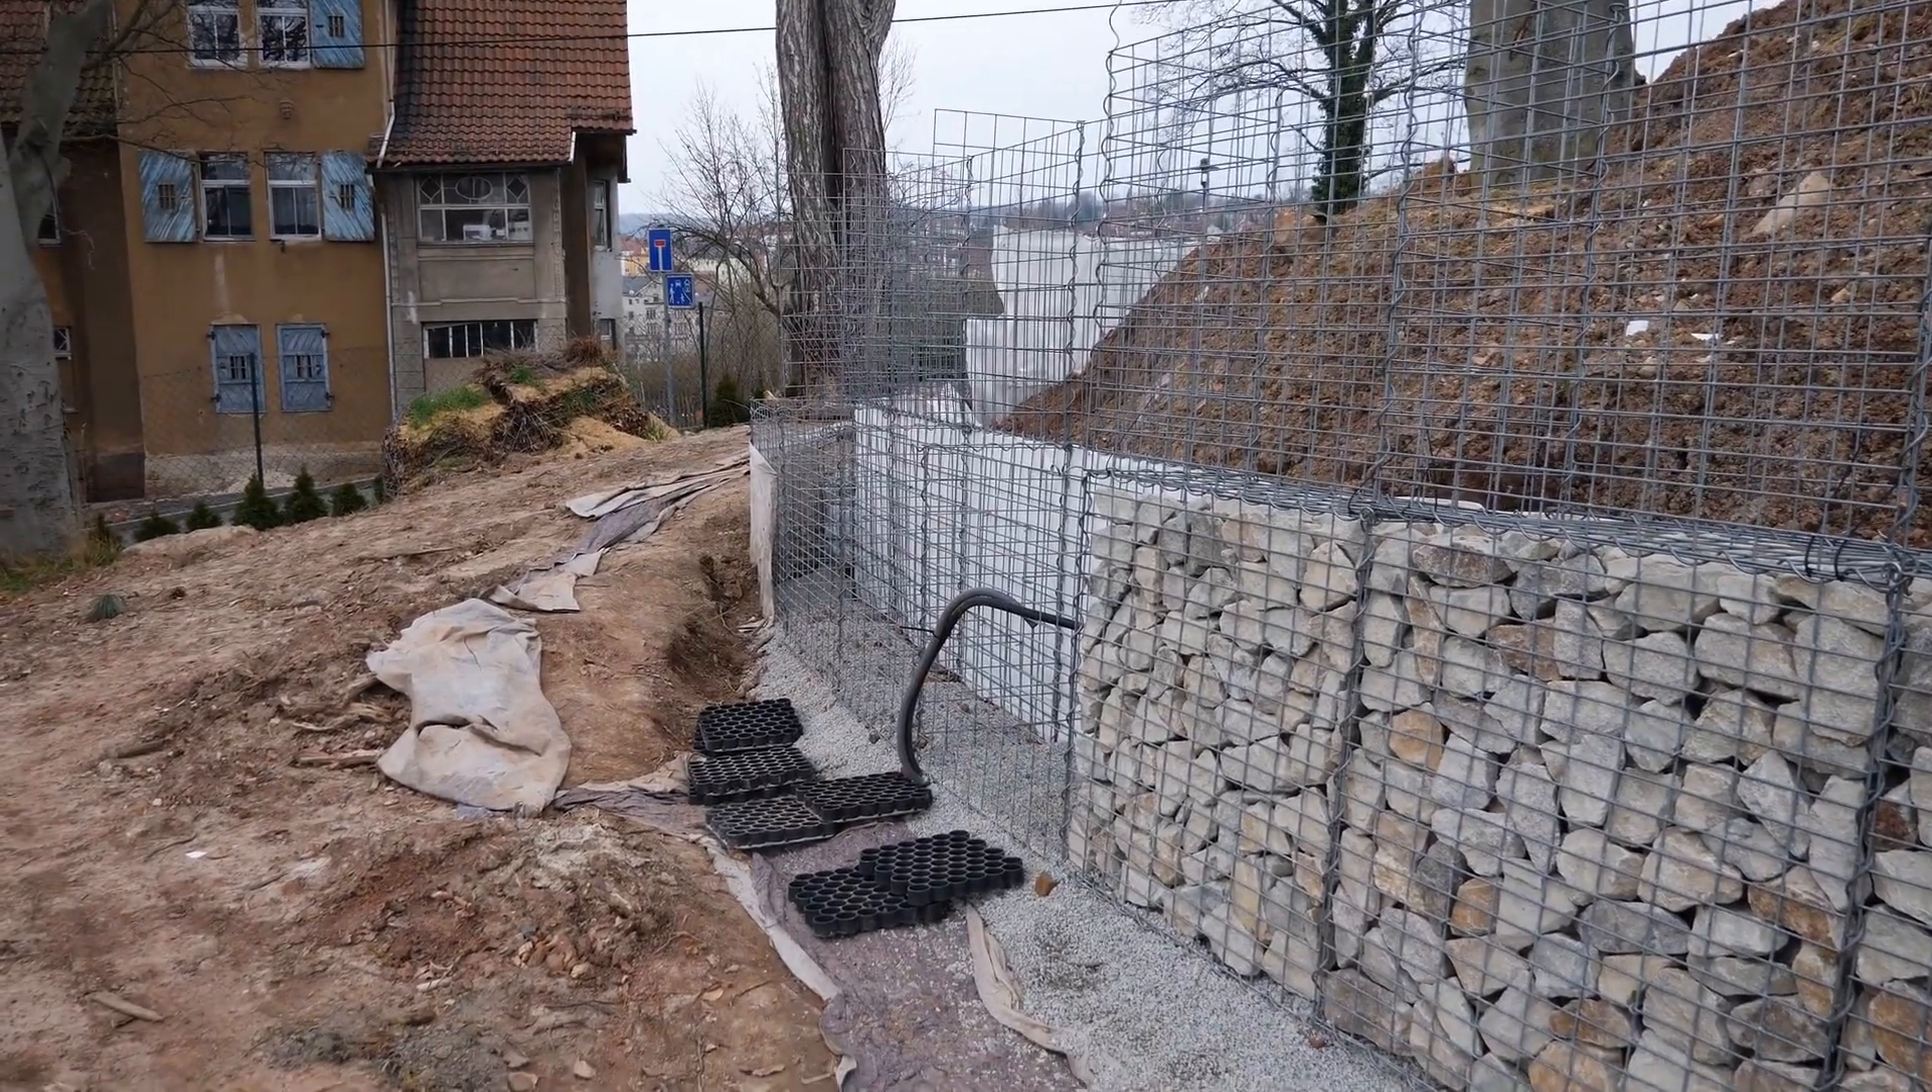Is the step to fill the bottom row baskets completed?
No.